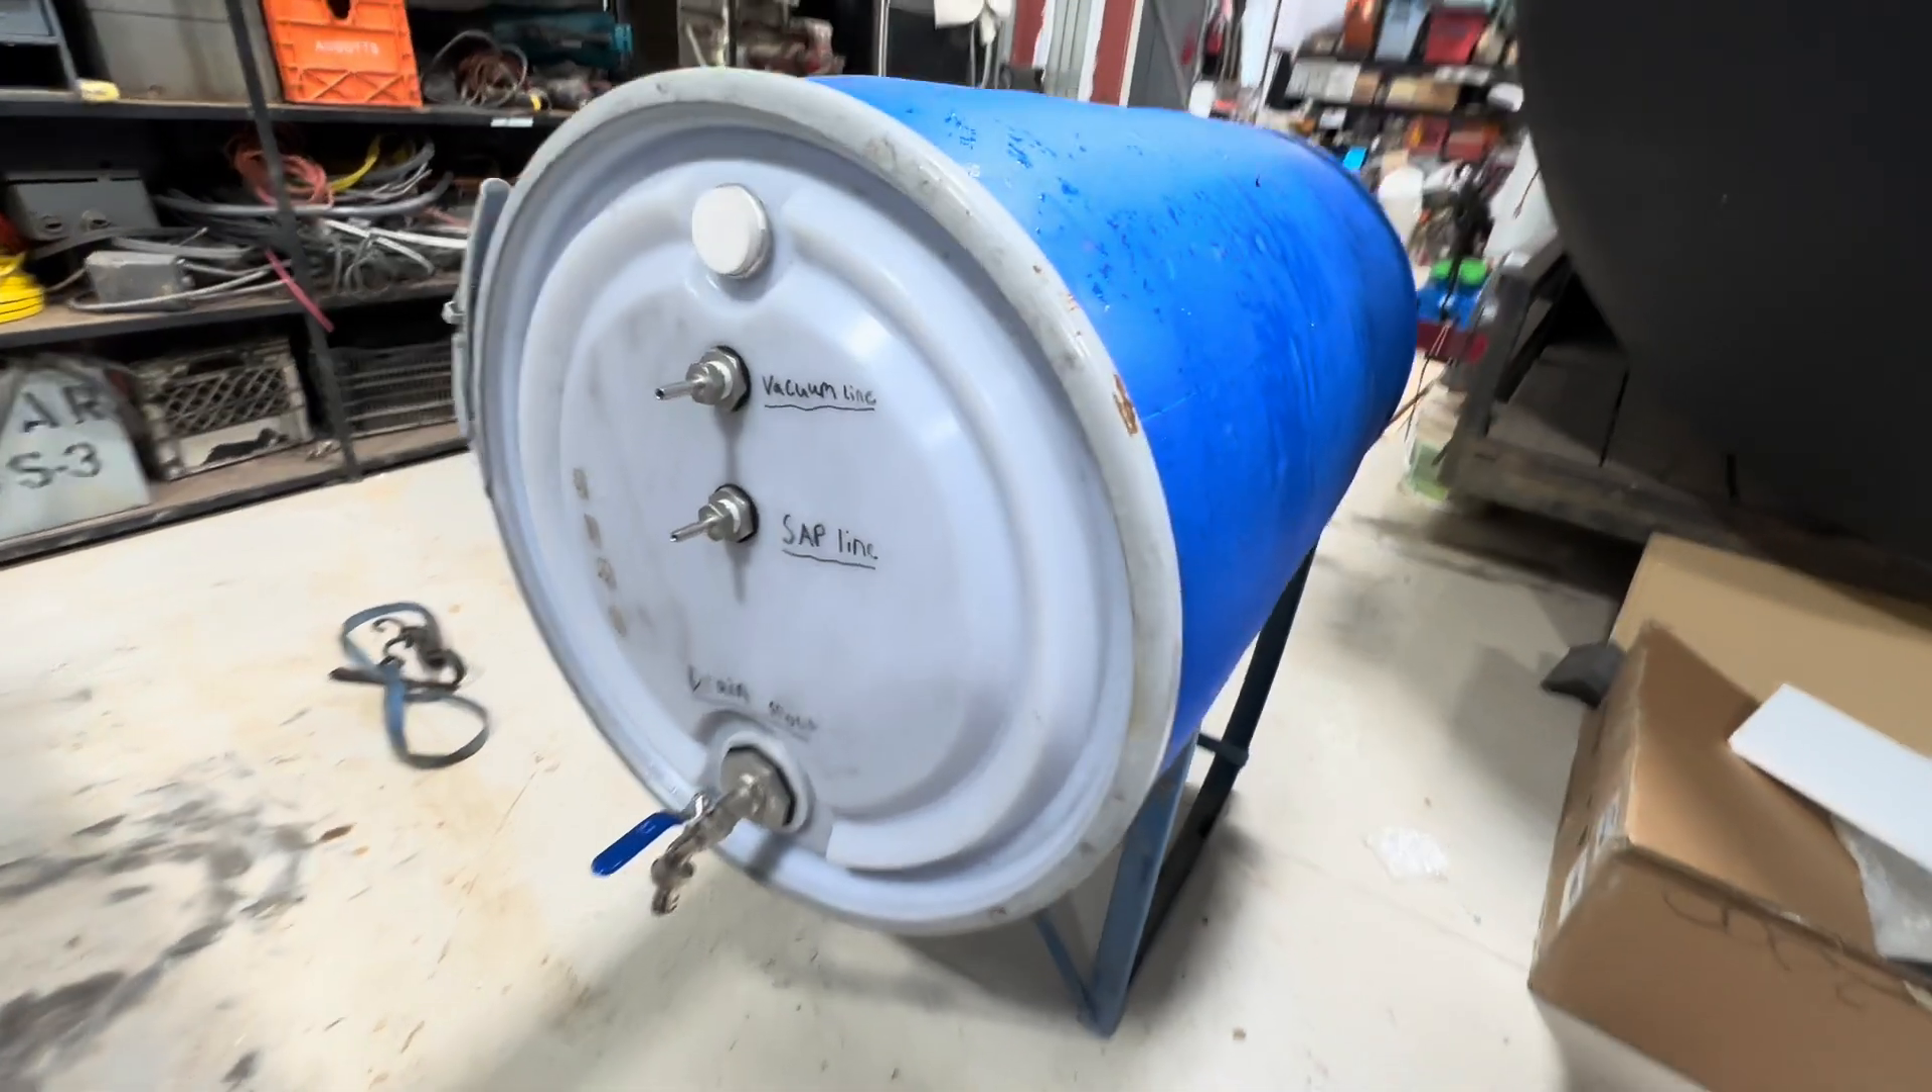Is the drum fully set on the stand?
Yes.